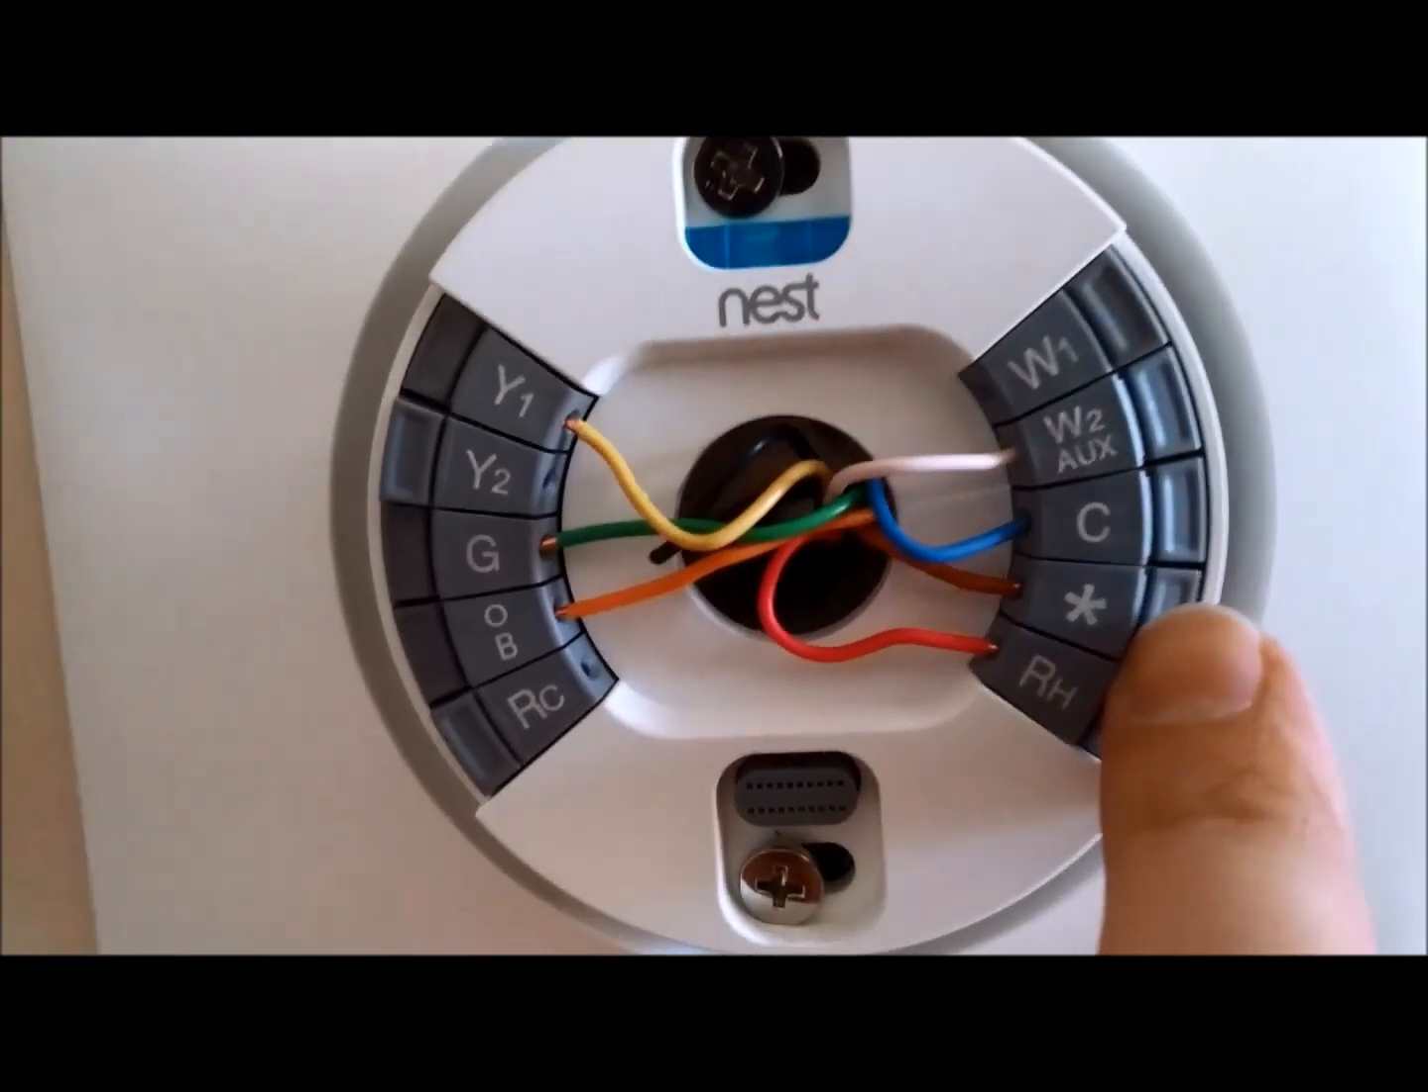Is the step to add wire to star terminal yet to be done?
No.